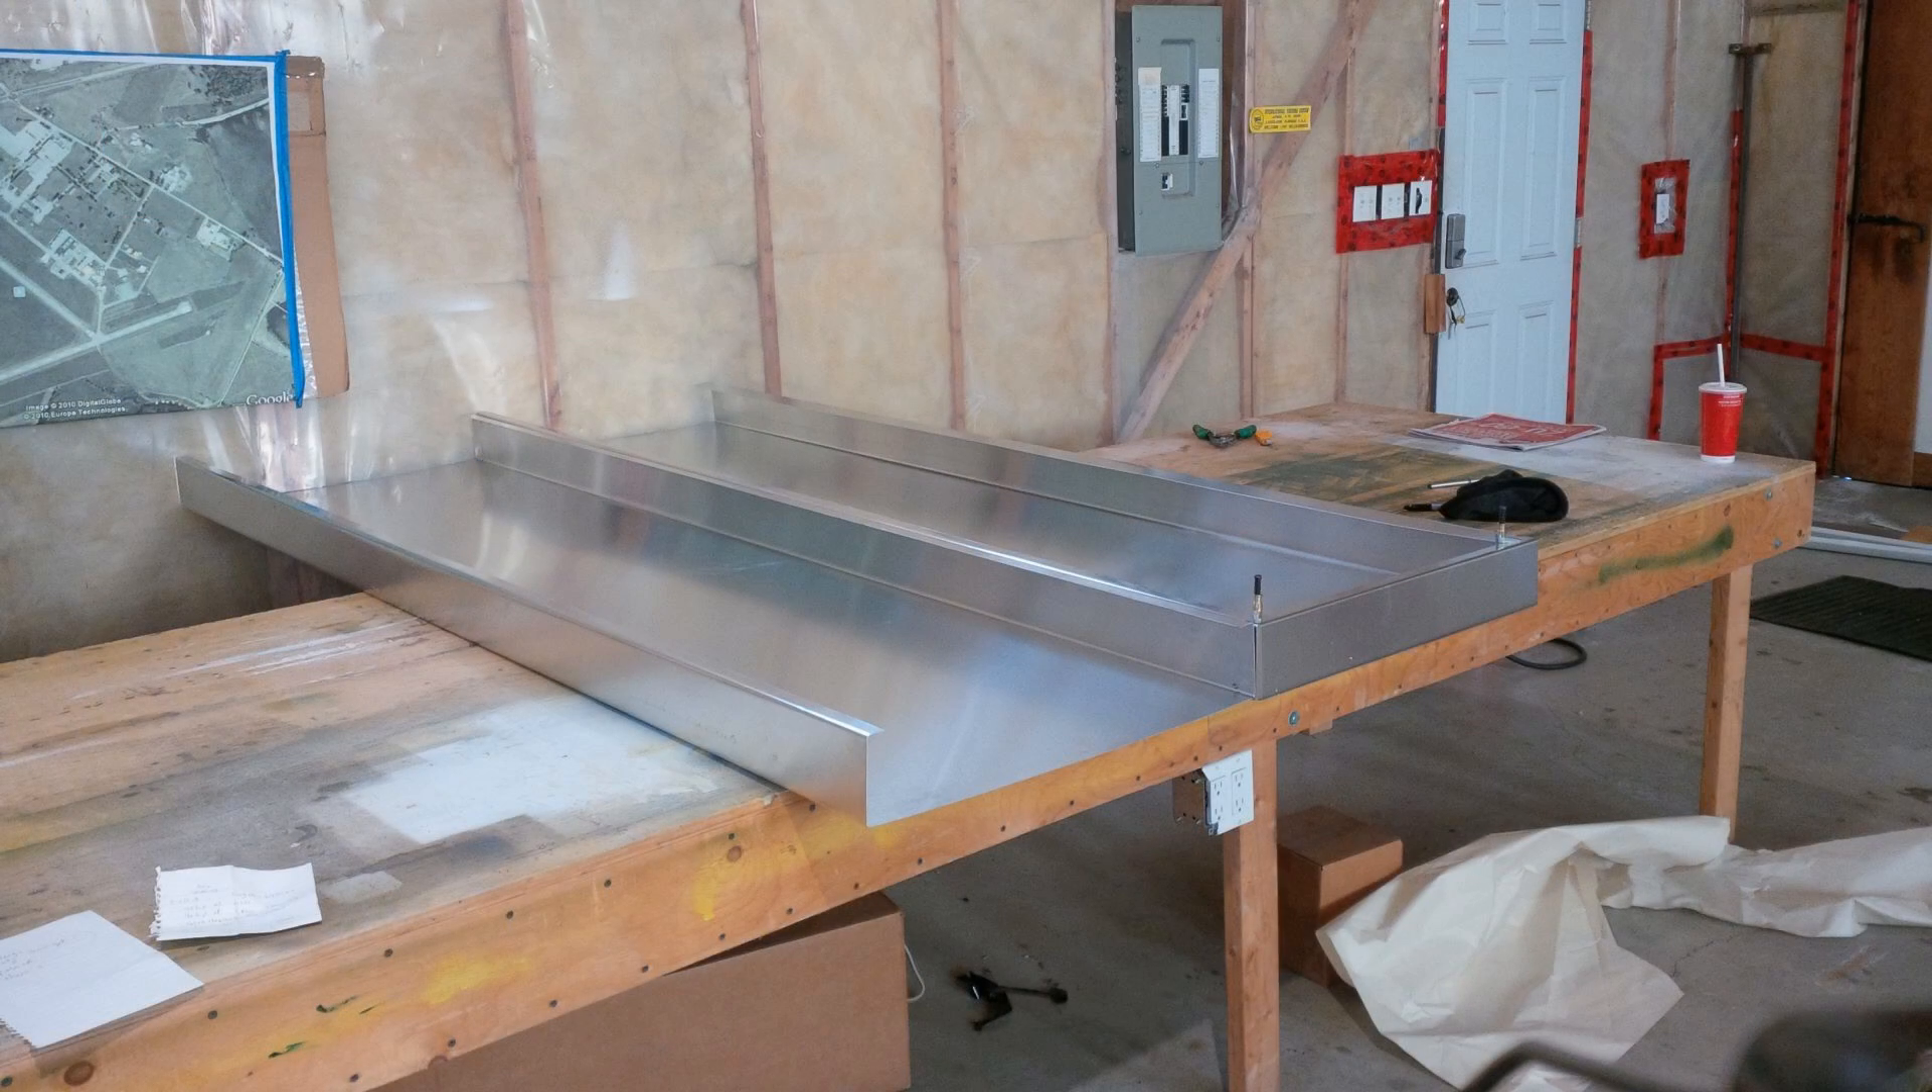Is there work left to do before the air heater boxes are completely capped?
Yes.